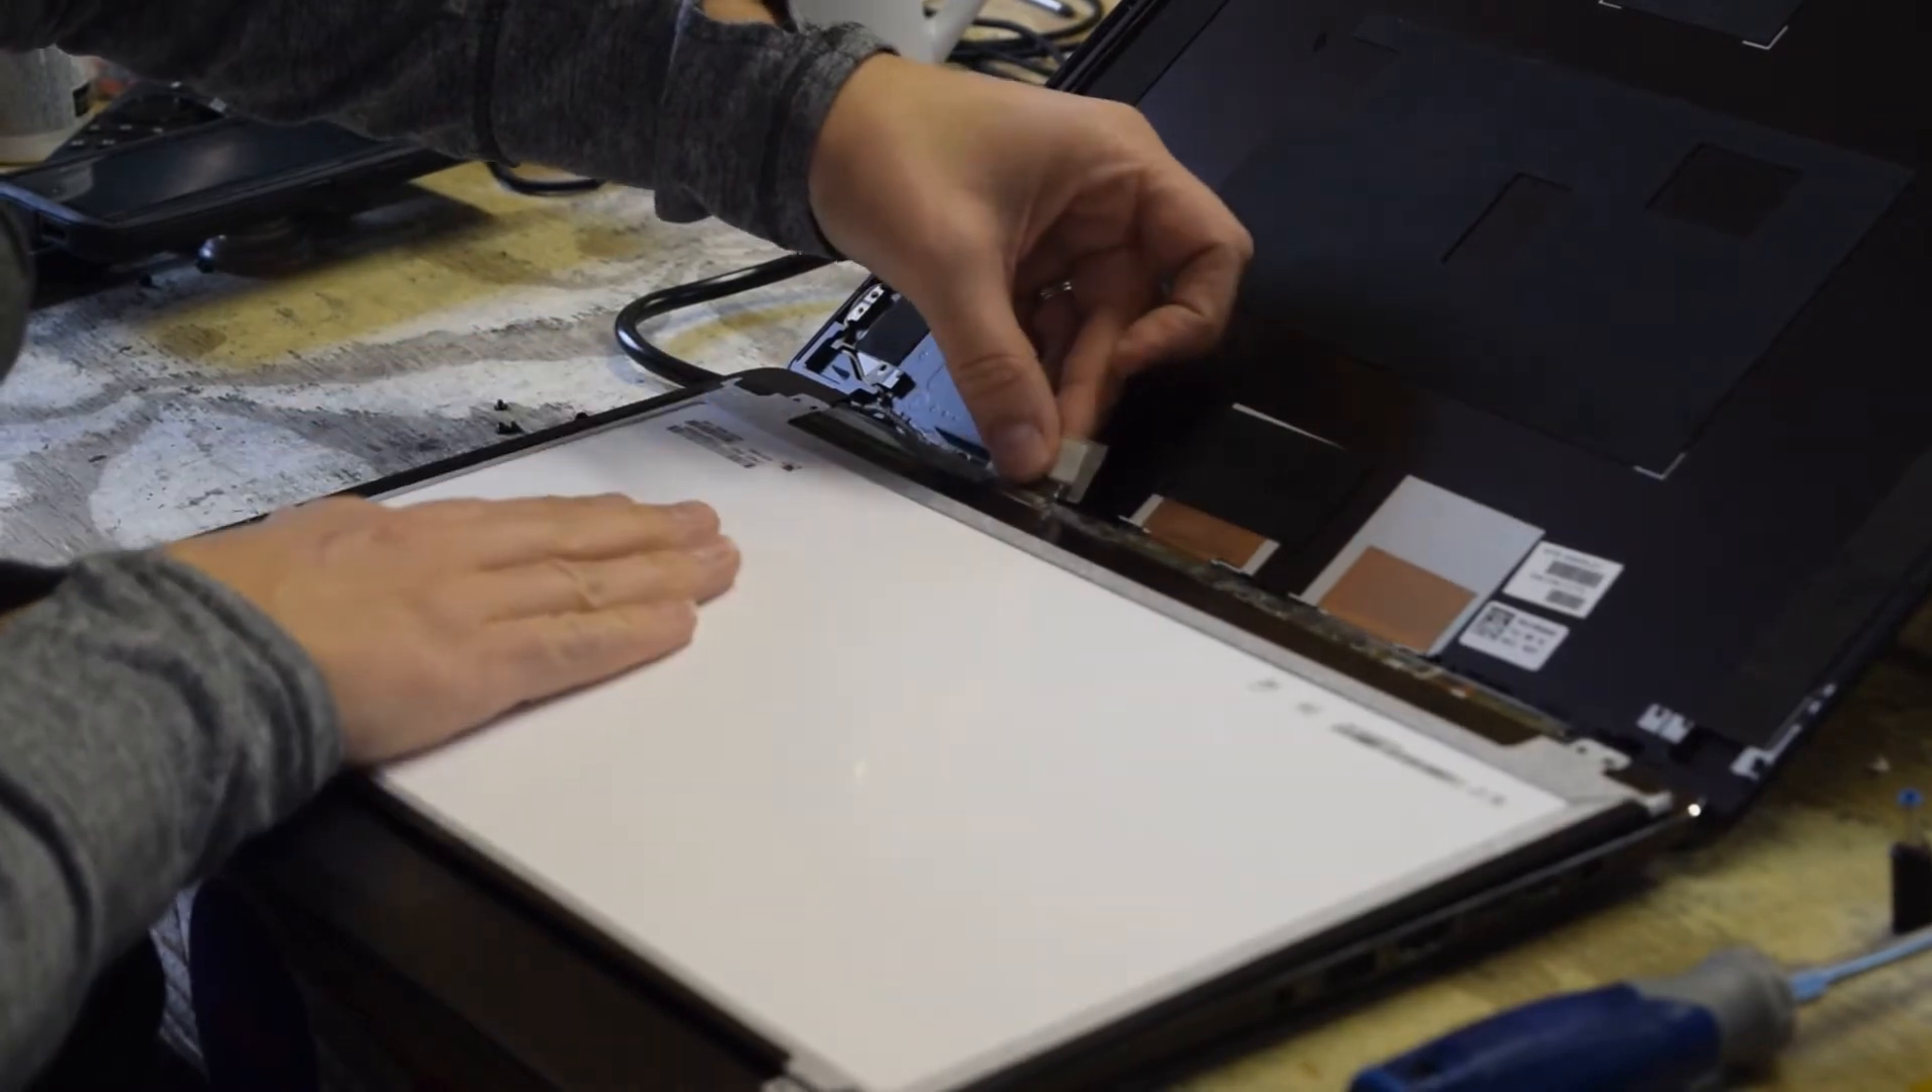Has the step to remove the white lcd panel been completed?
No.